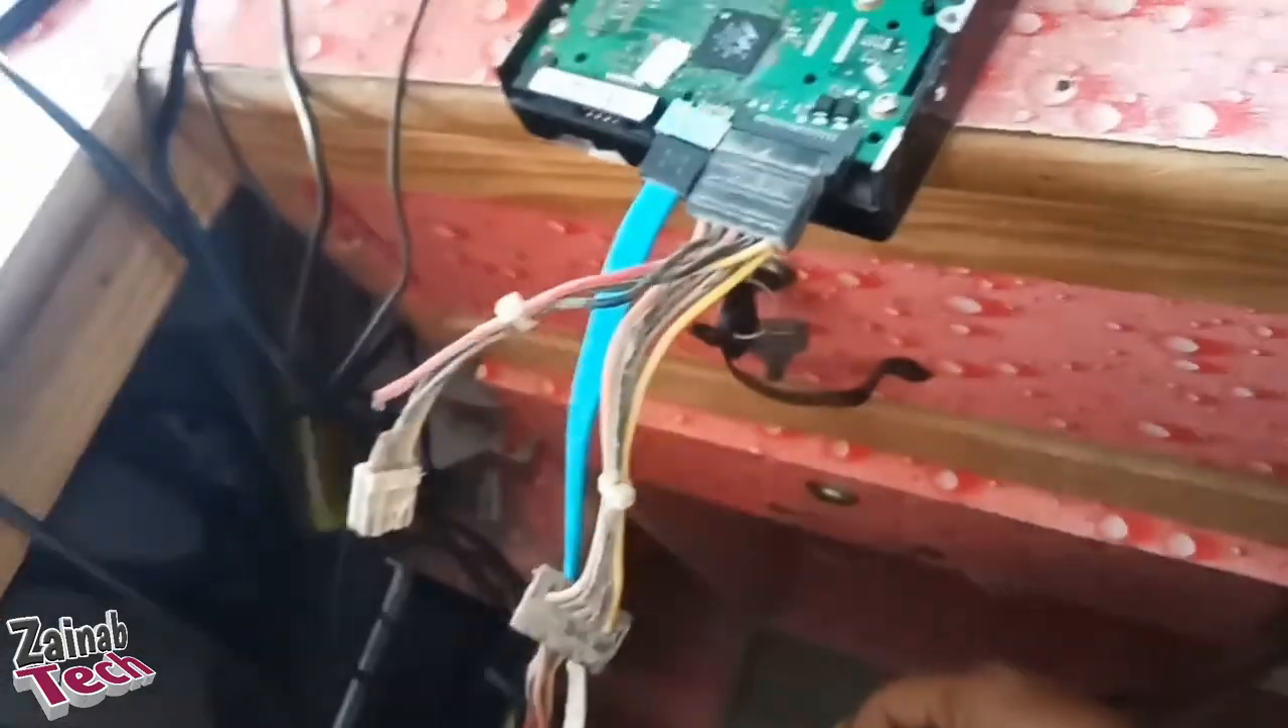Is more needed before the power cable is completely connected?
No.